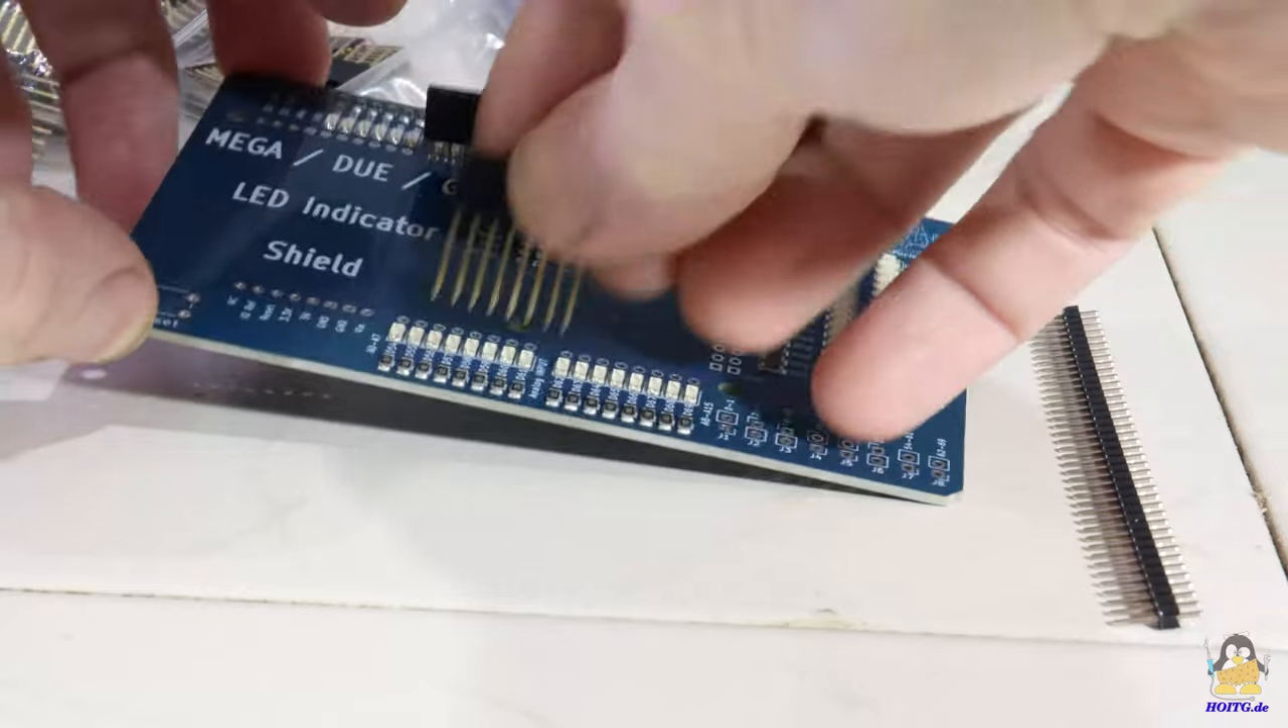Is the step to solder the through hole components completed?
No.